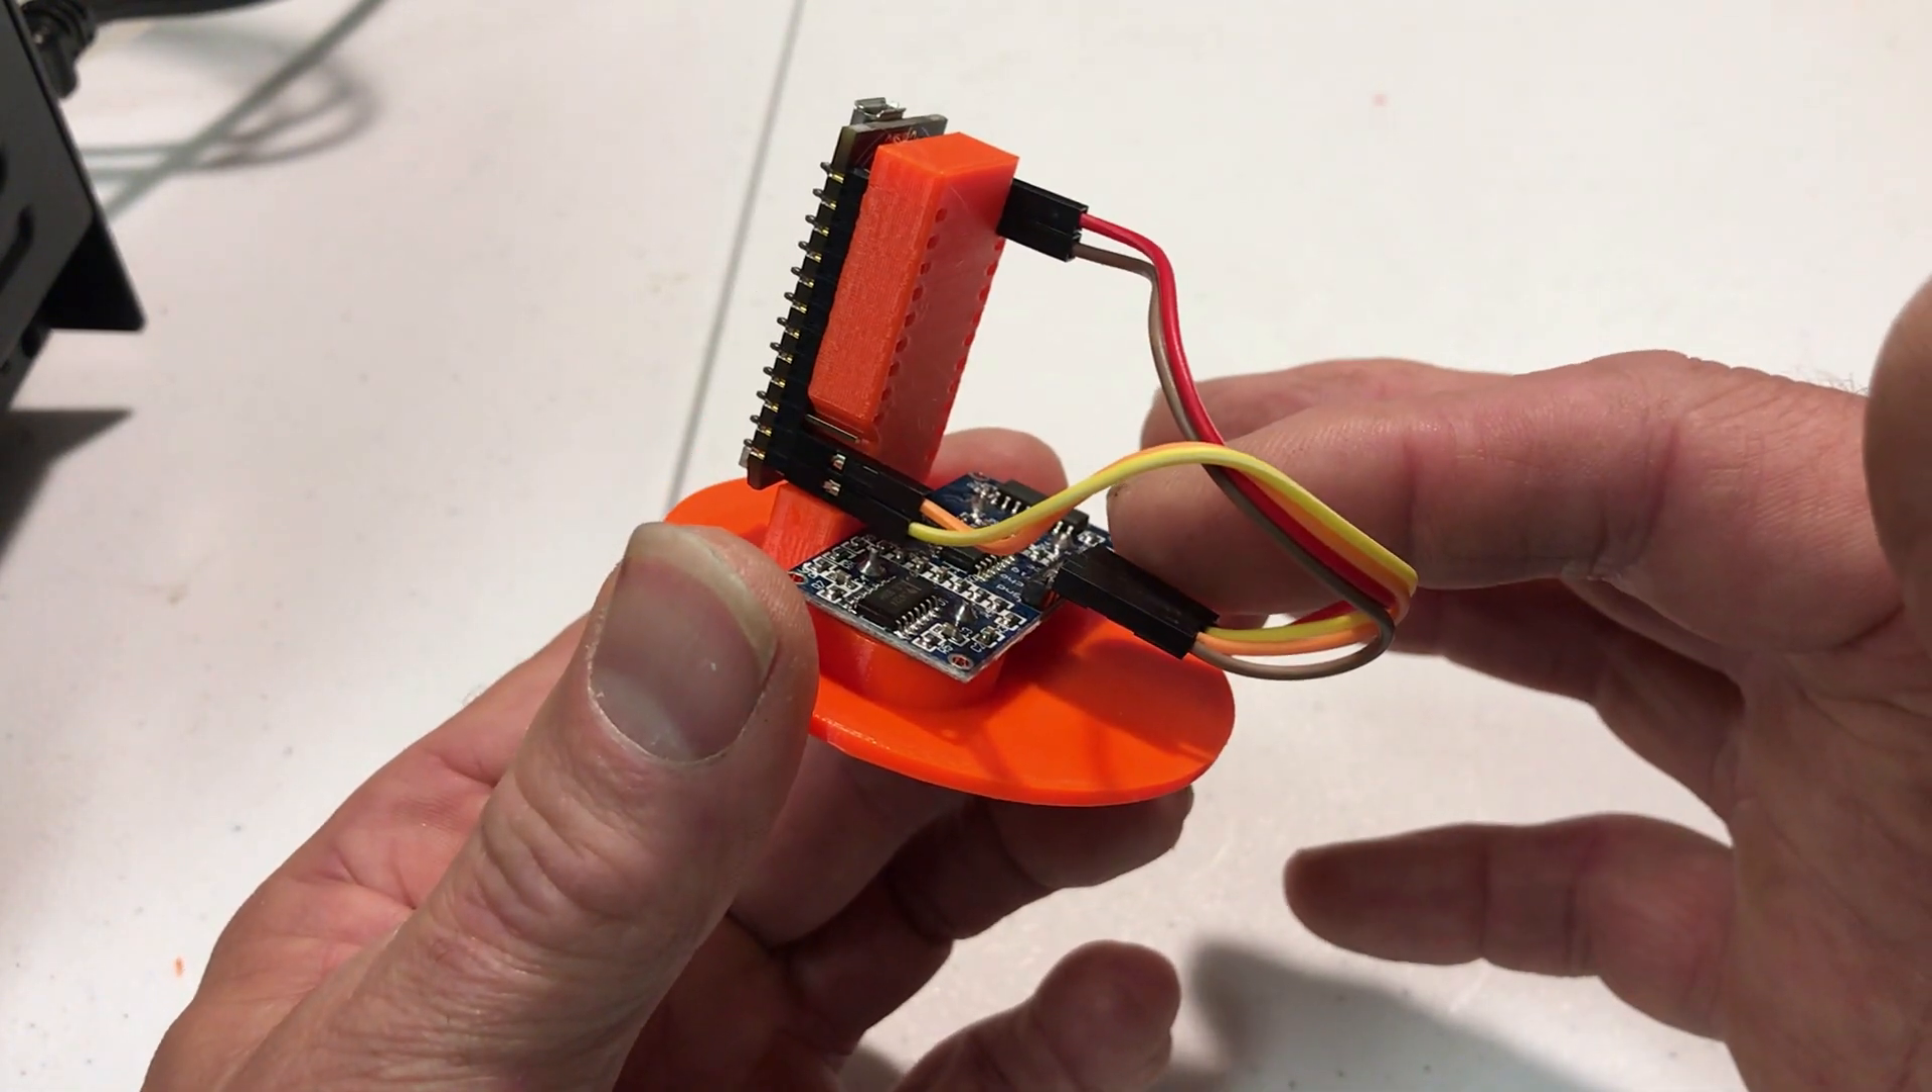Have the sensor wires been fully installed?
Yes.